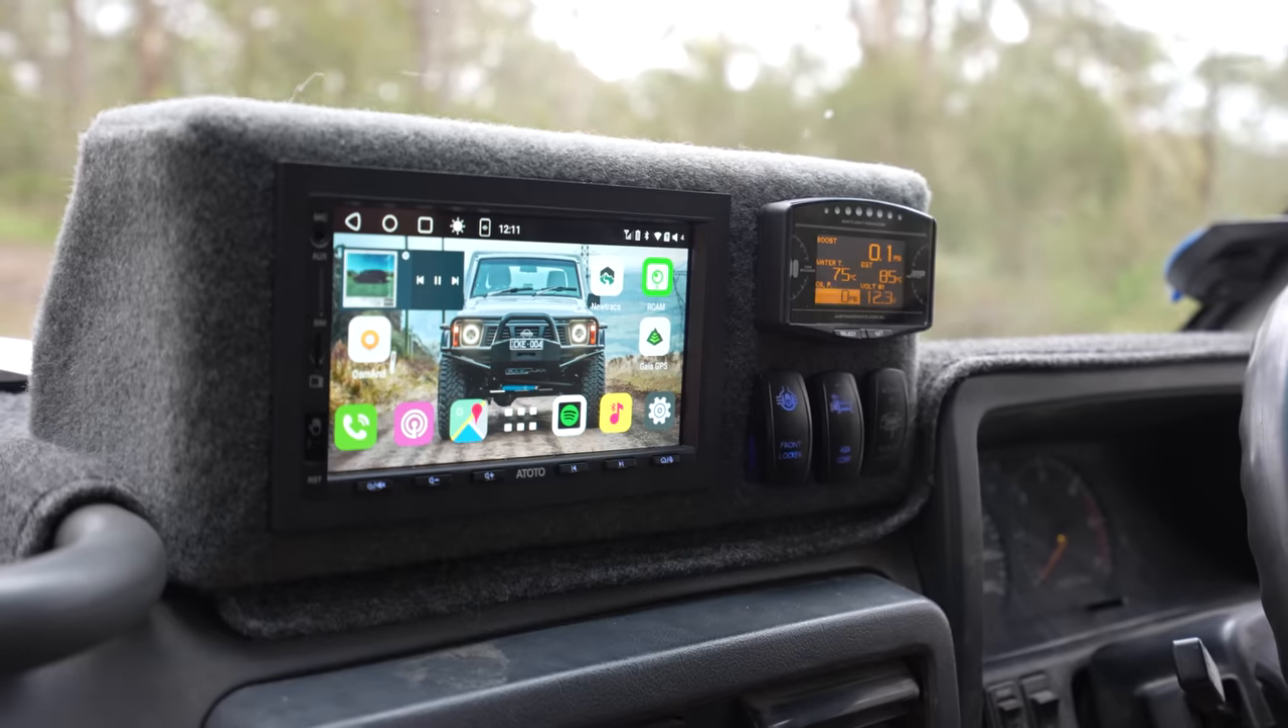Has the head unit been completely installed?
Yes.